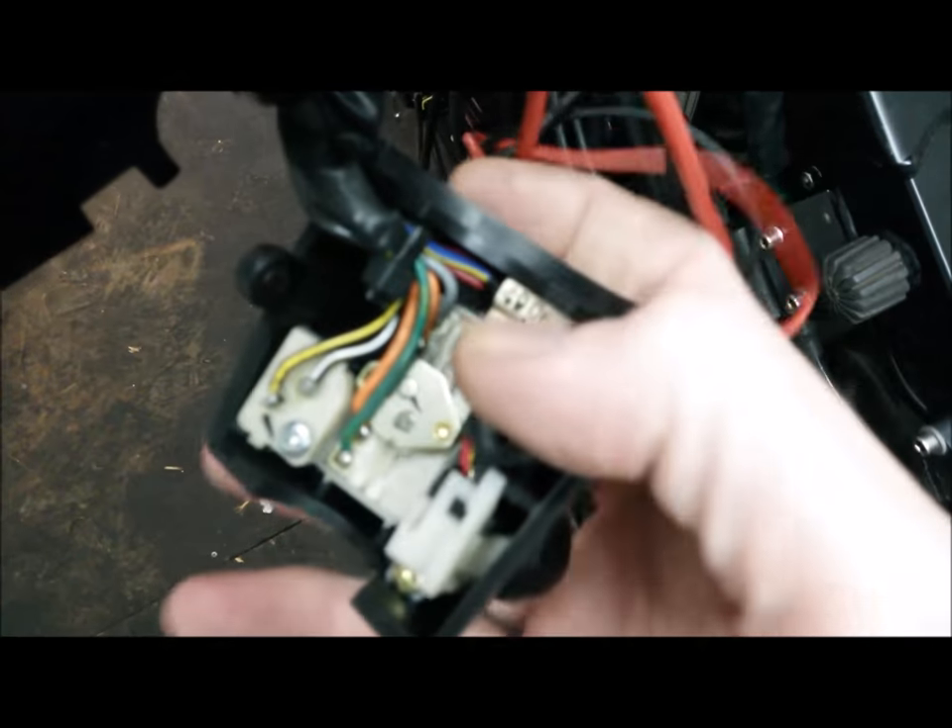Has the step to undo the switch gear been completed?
Yes.